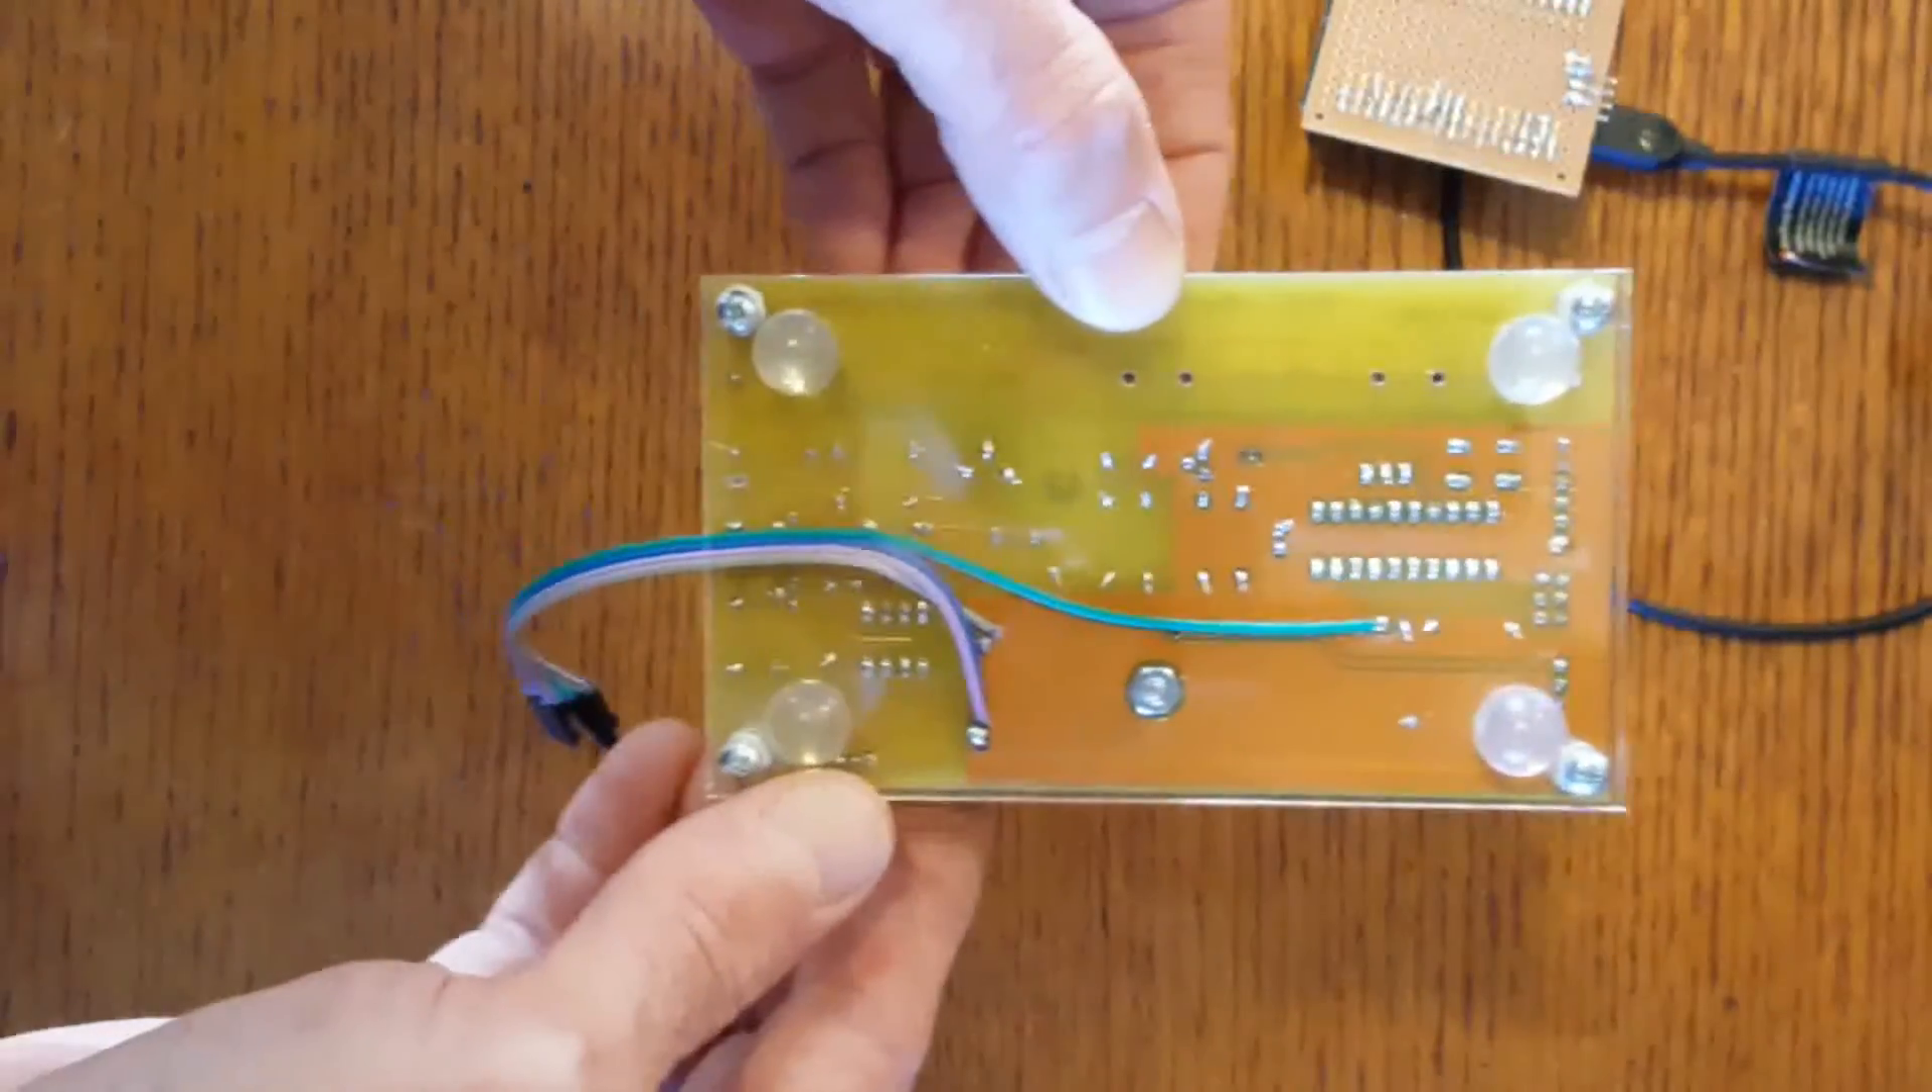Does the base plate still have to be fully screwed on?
No.